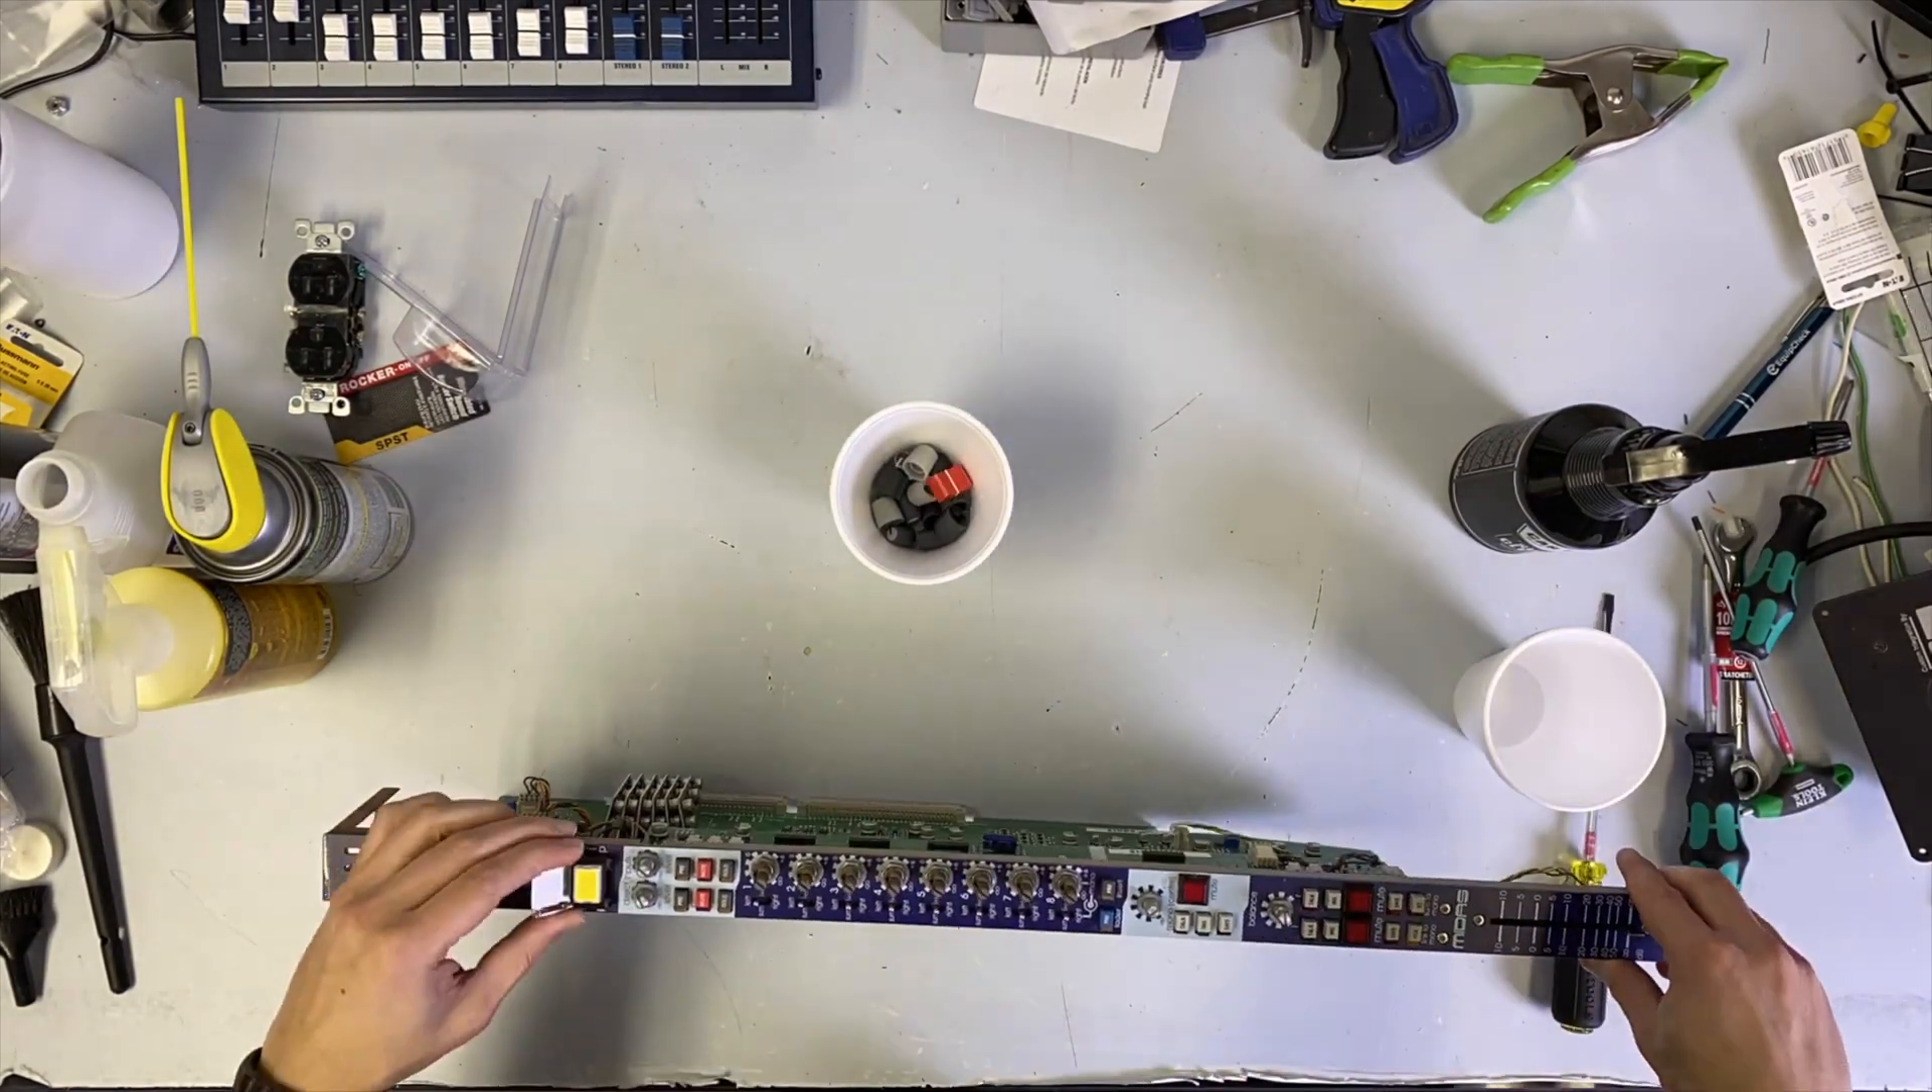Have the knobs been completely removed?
Yes.